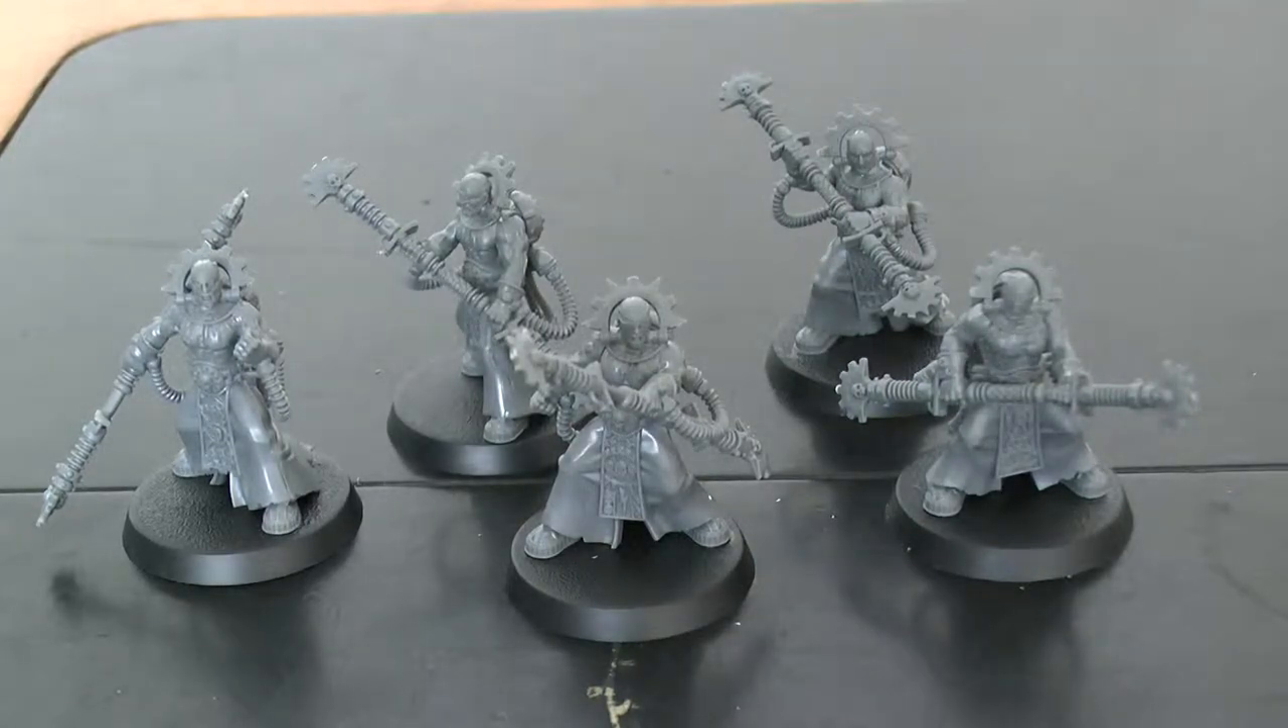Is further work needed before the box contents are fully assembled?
No.